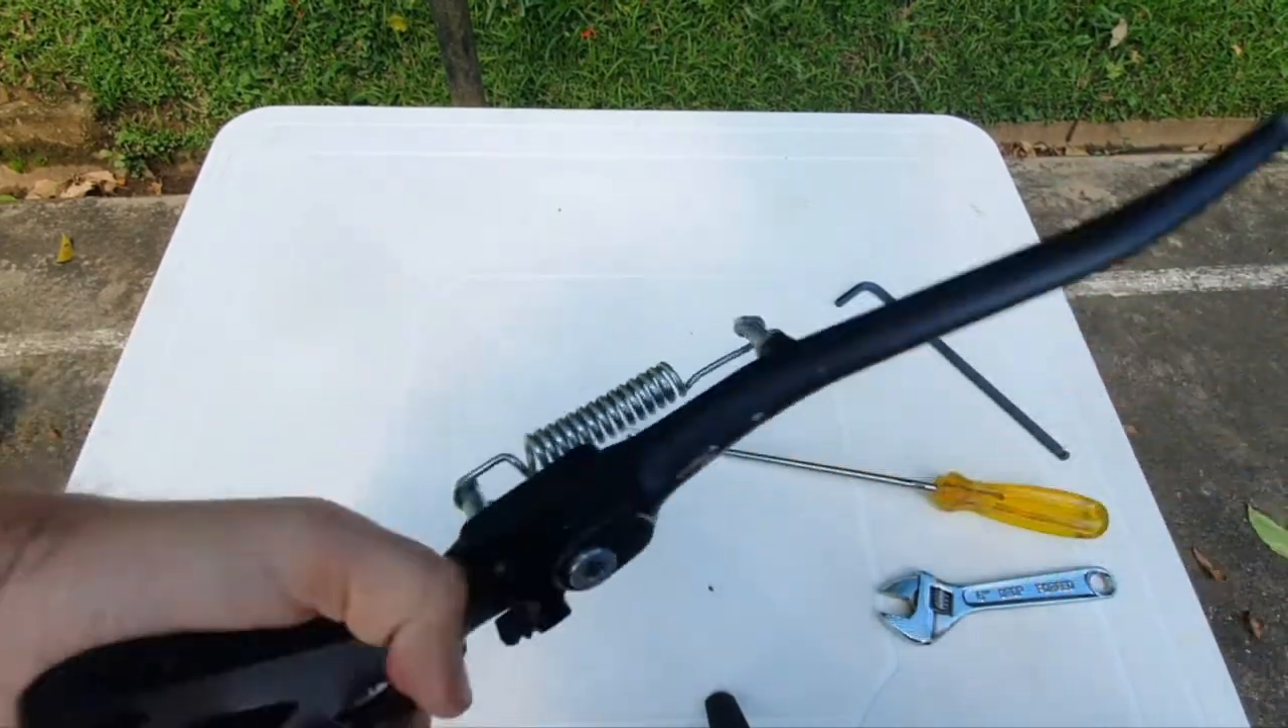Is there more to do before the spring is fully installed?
No.